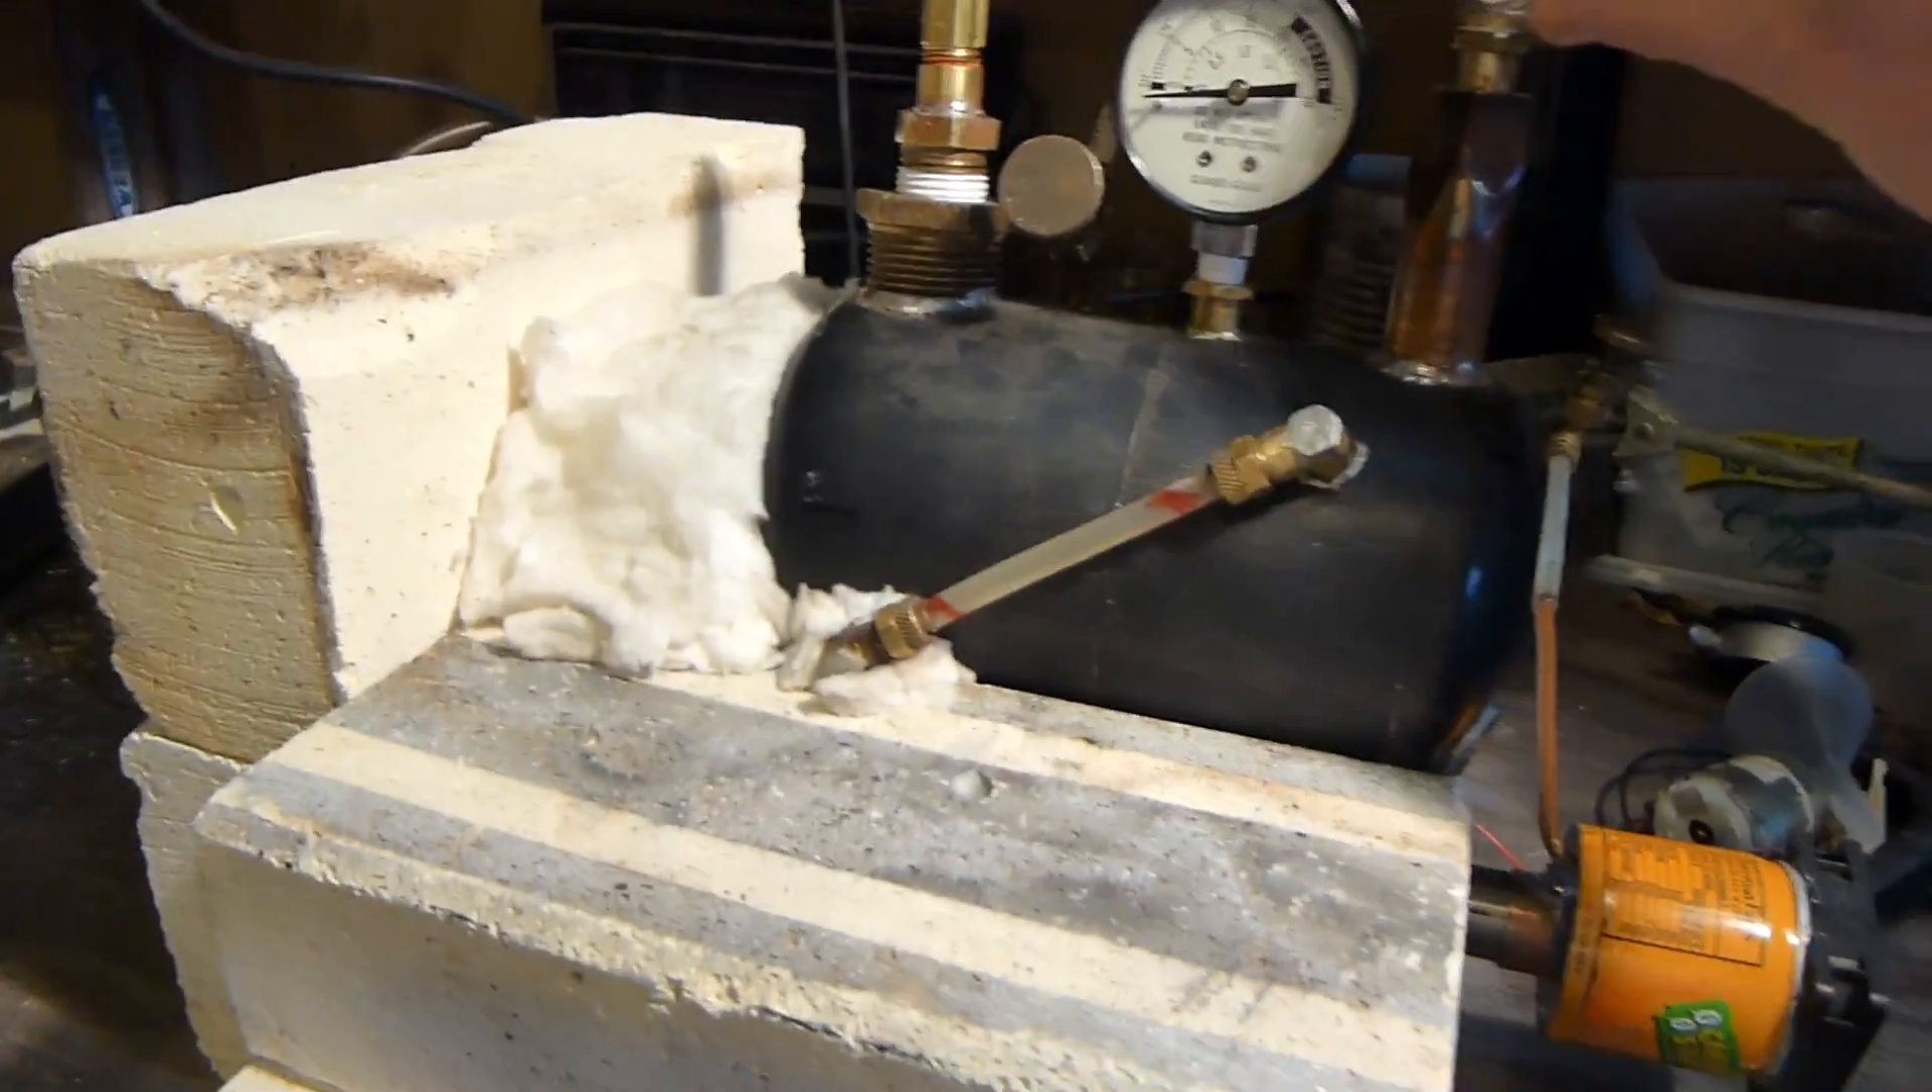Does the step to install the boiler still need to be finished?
No.